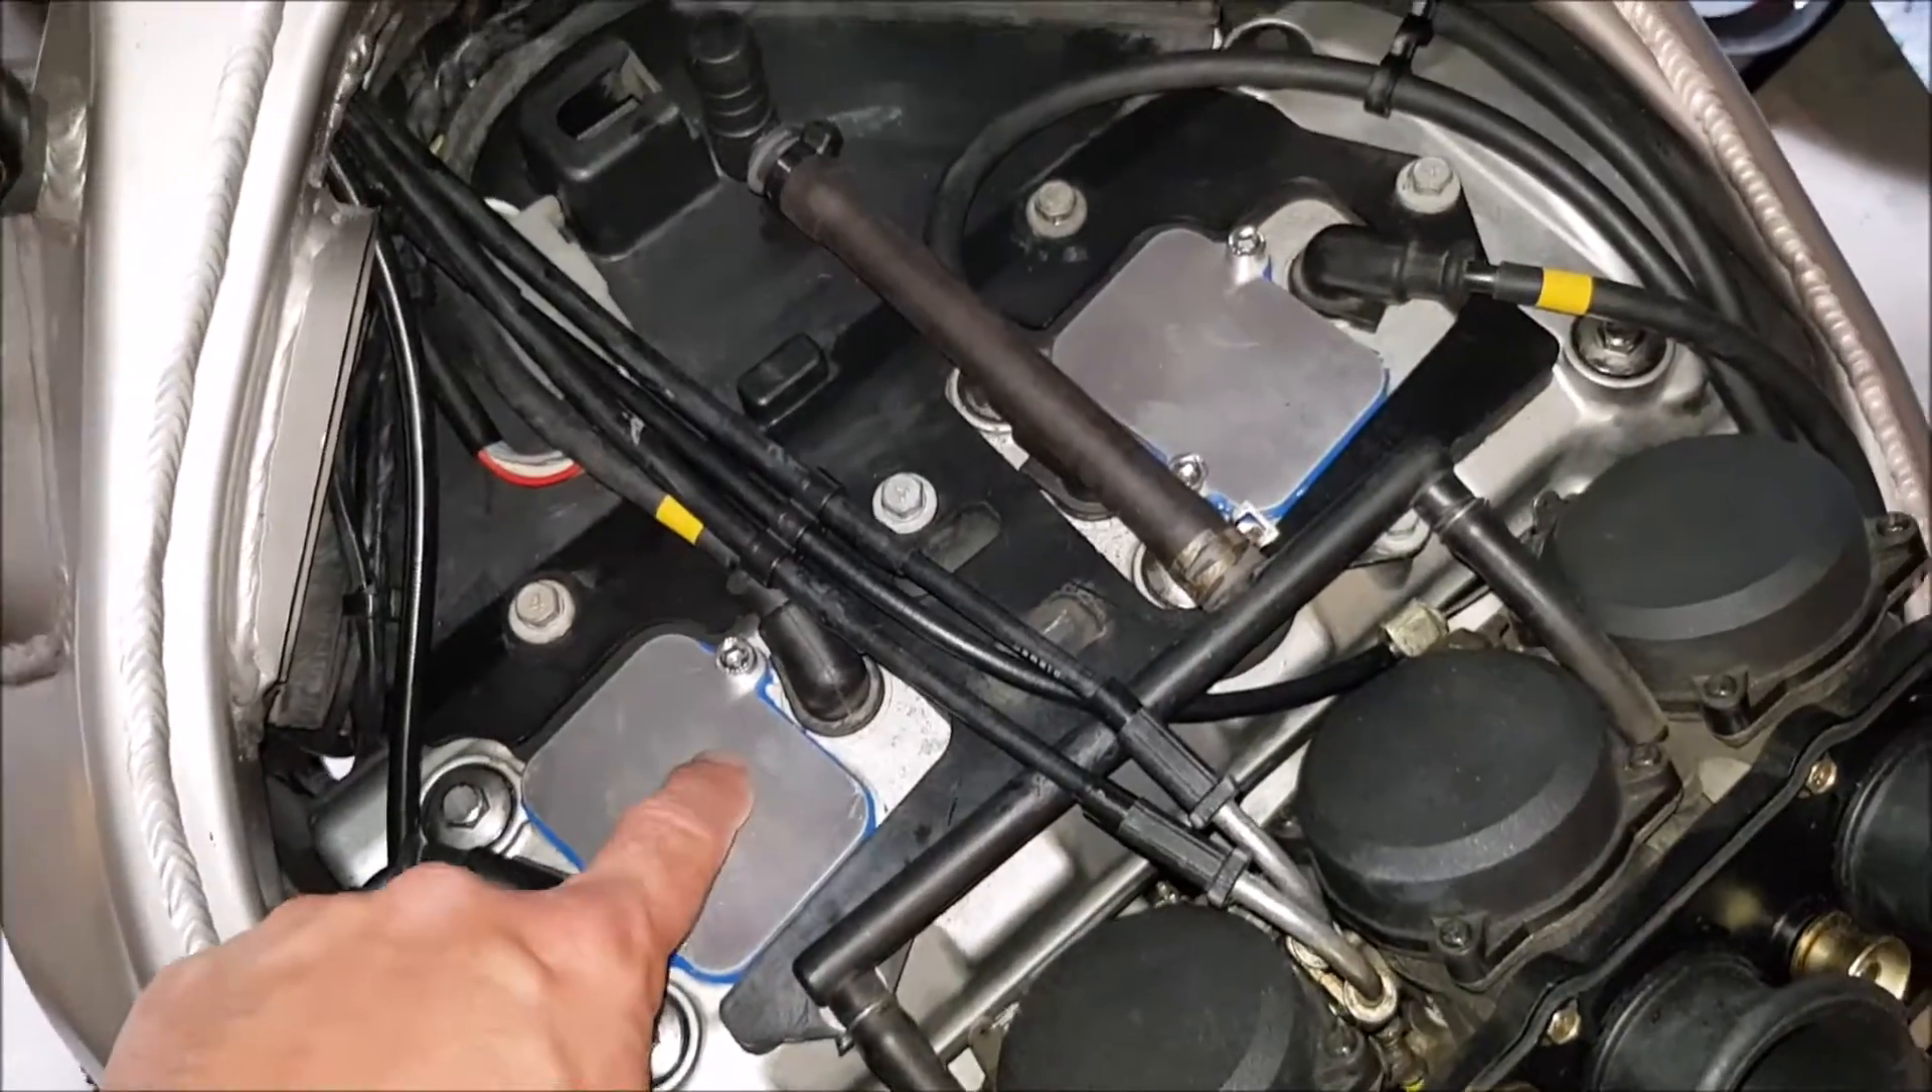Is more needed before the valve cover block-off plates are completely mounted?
No.